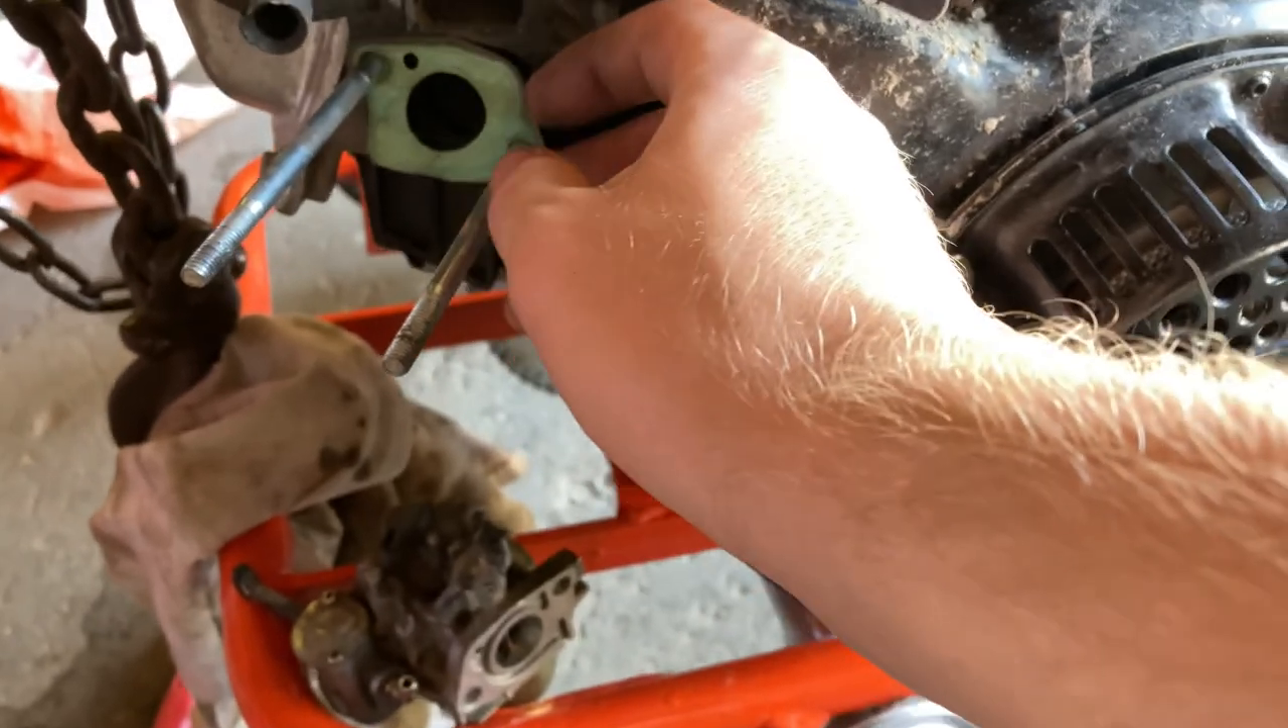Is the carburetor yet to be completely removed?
No.